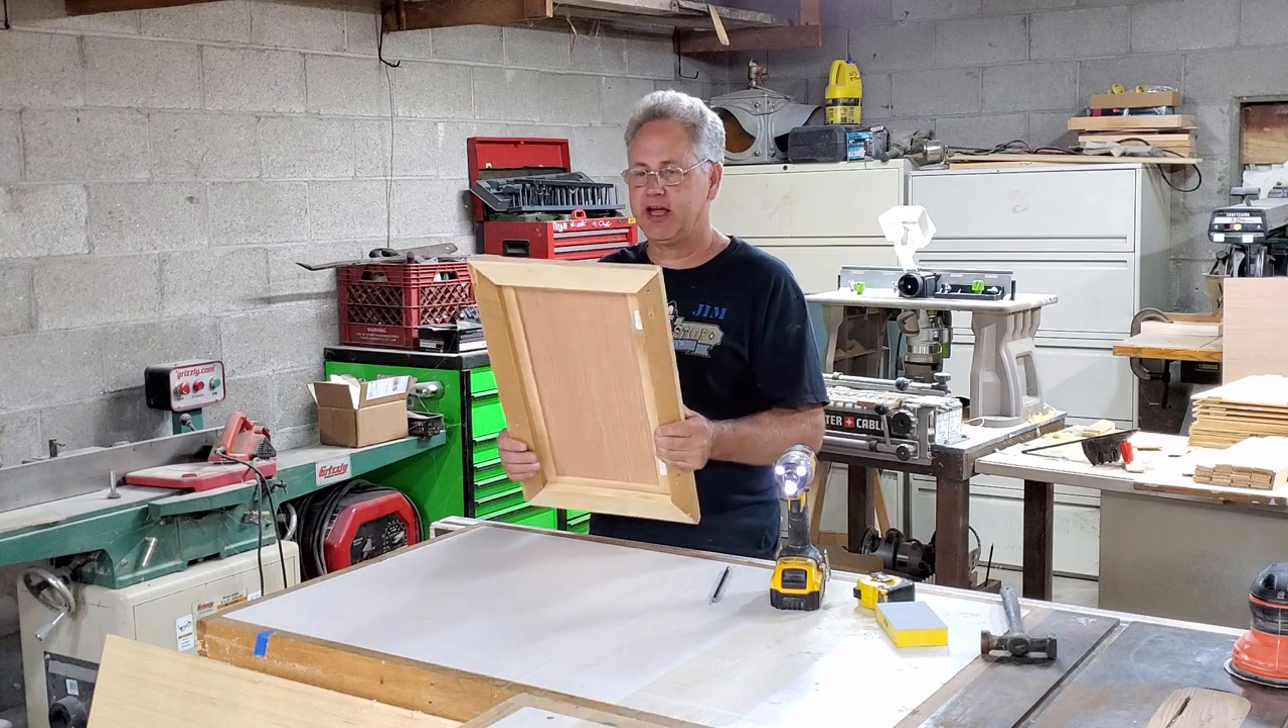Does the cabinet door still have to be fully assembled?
No.